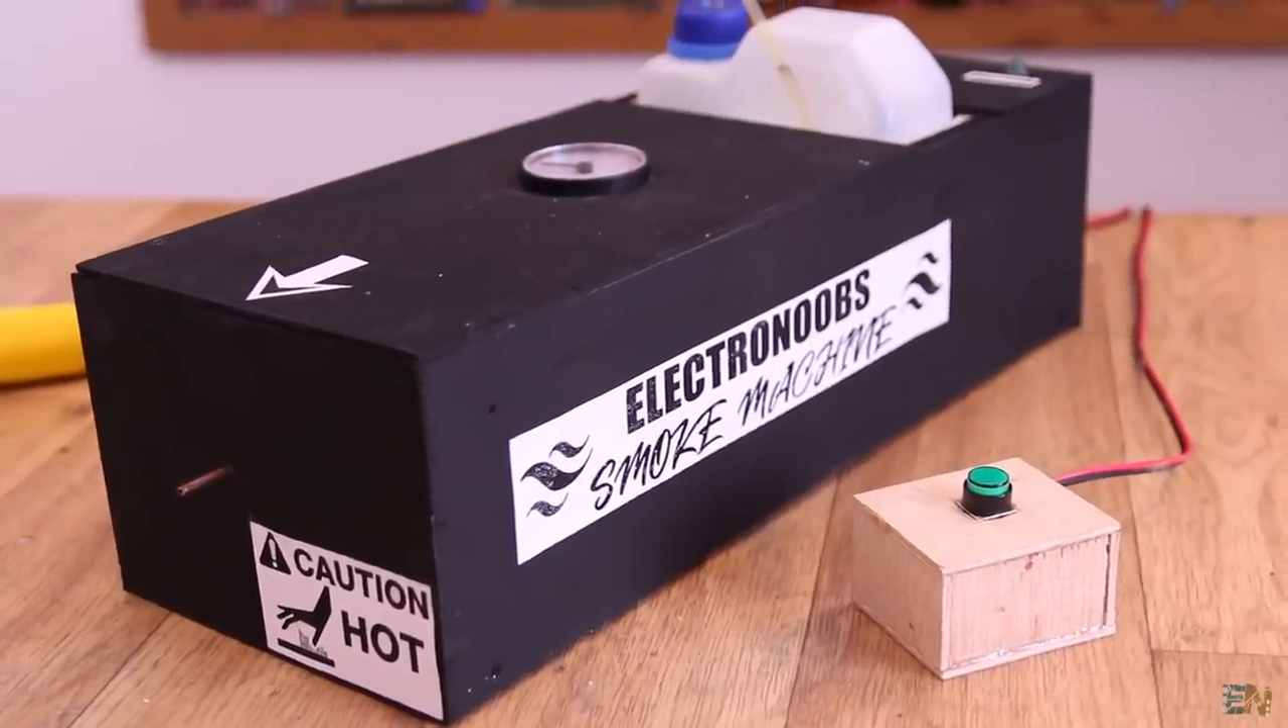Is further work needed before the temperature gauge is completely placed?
No.